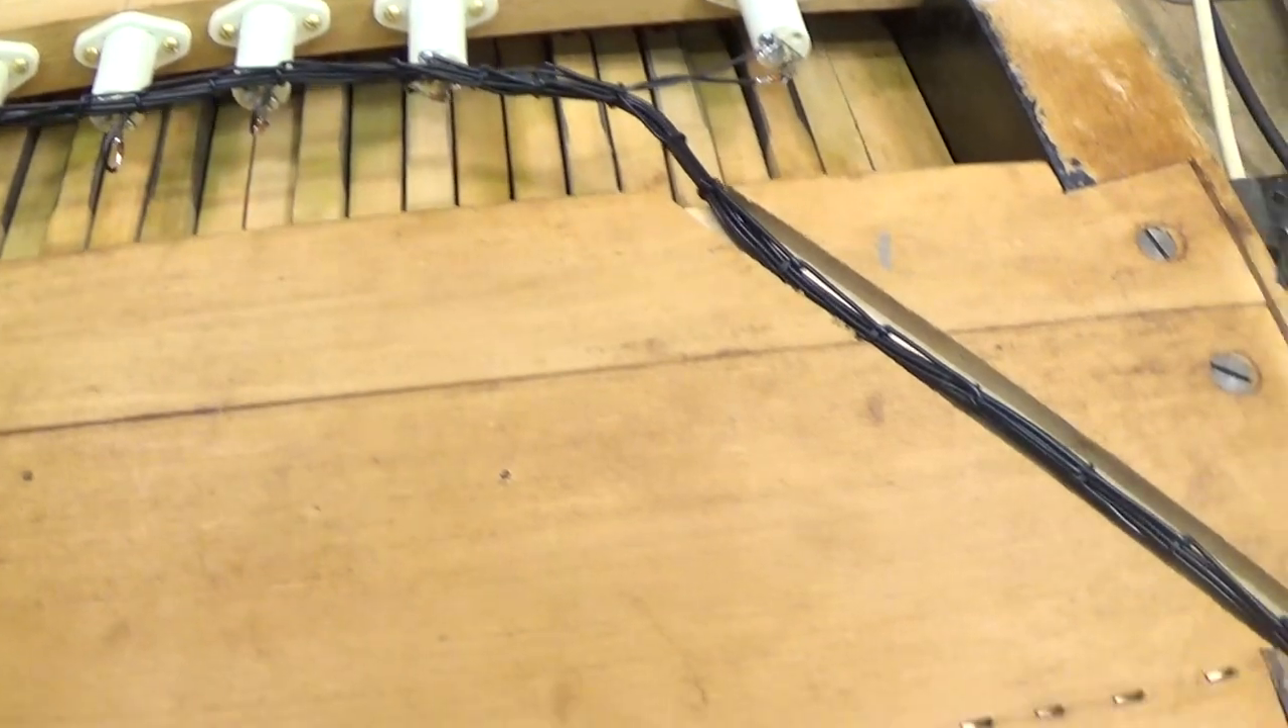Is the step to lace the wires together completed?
Yes.